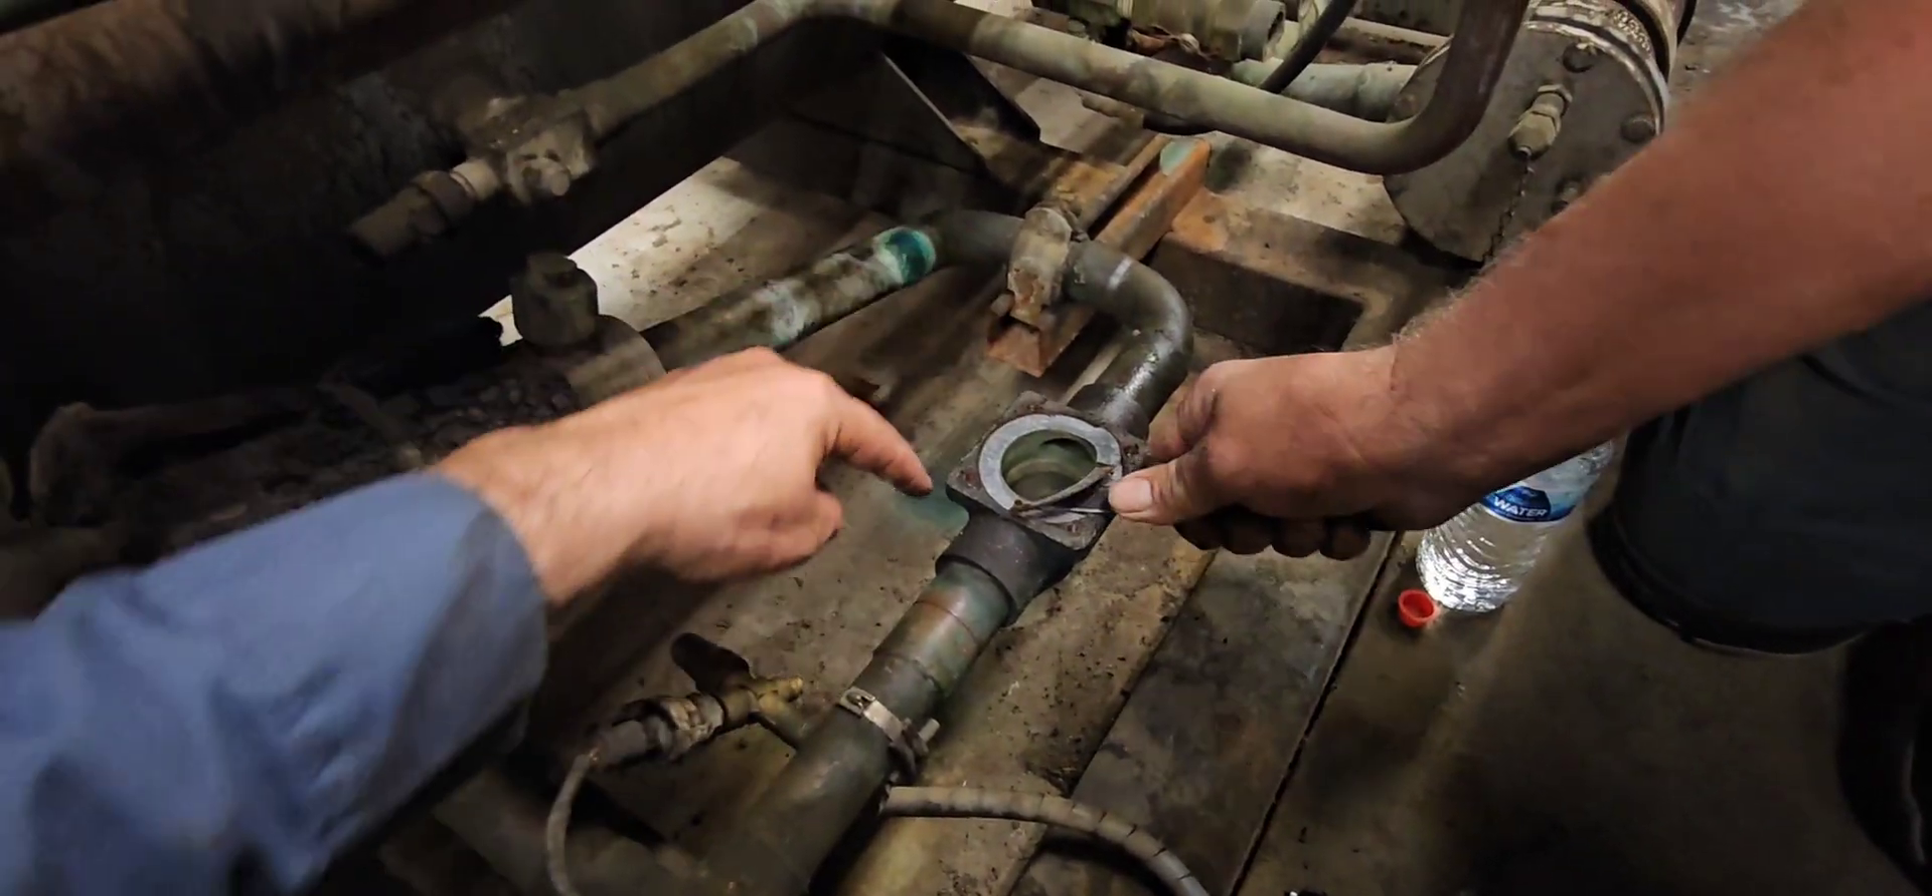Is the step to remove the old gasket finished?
No.